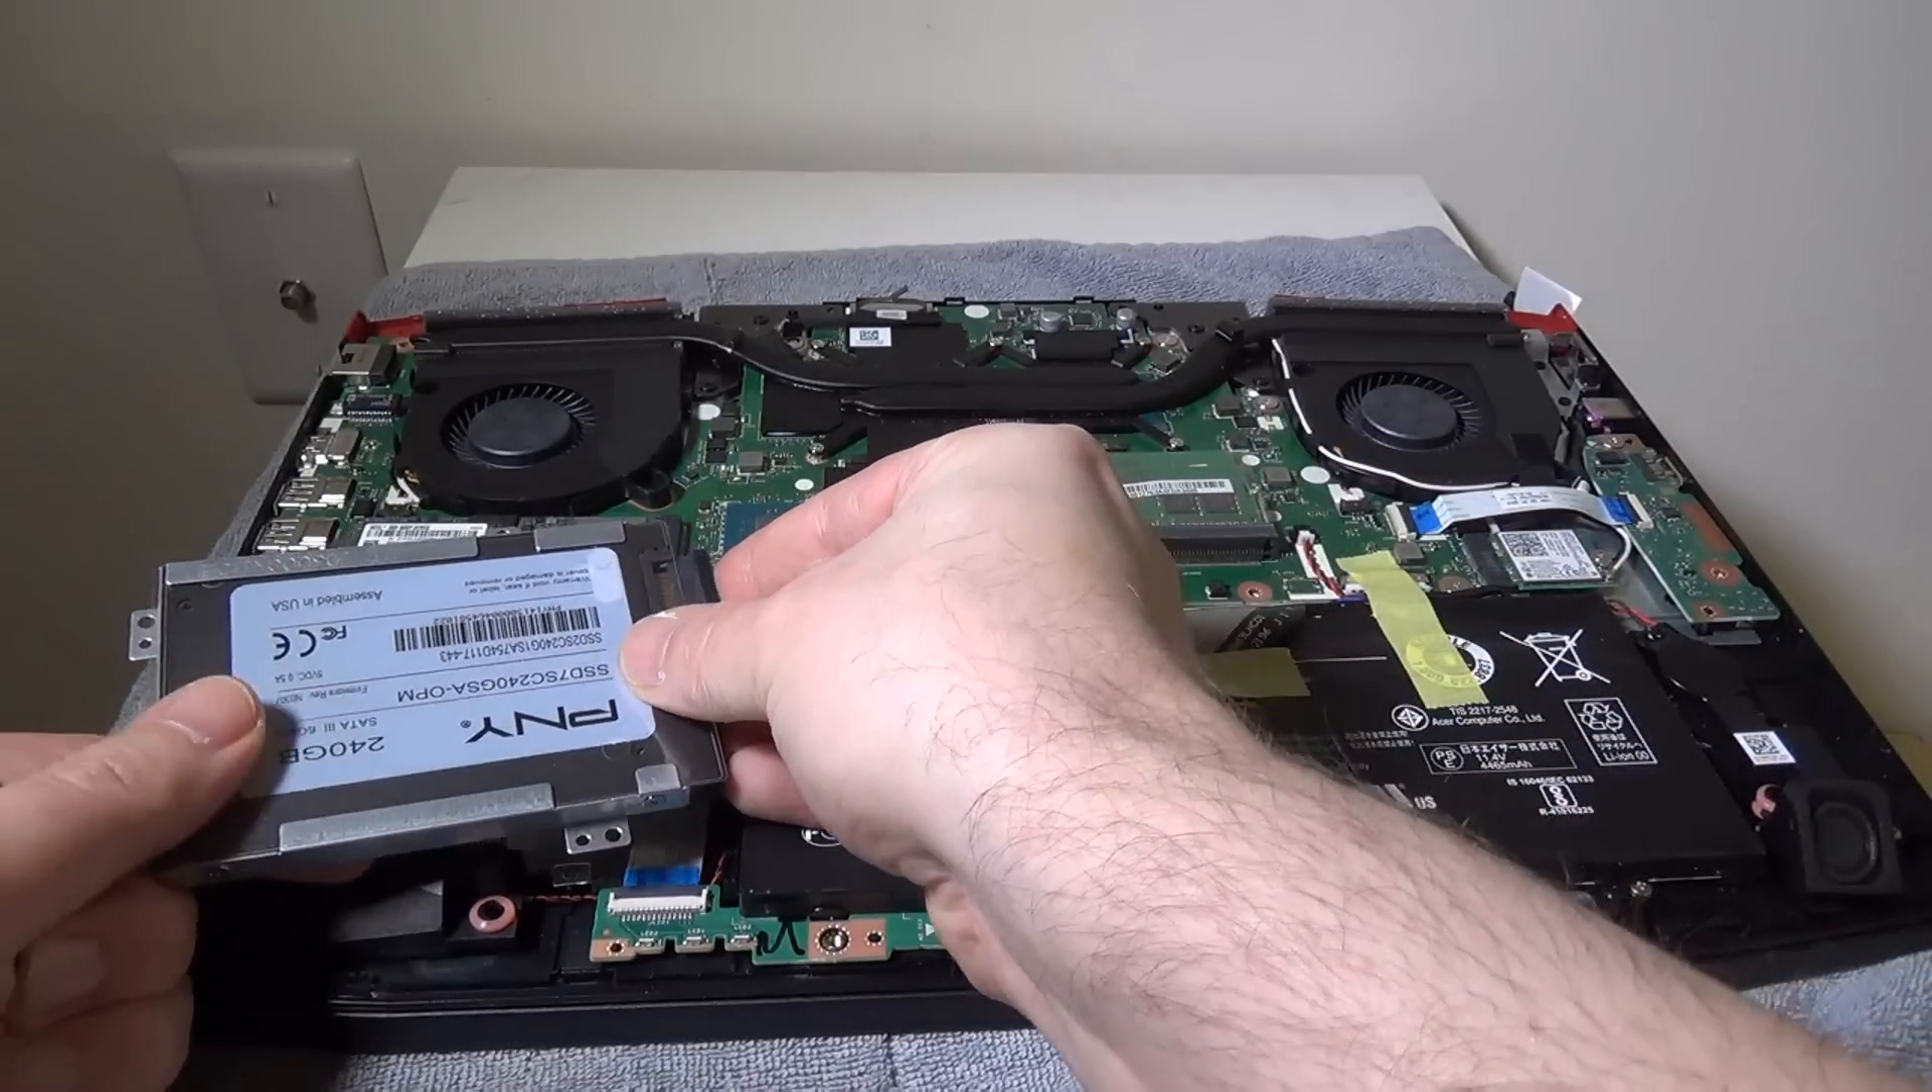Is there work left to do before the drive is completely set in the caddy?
No.